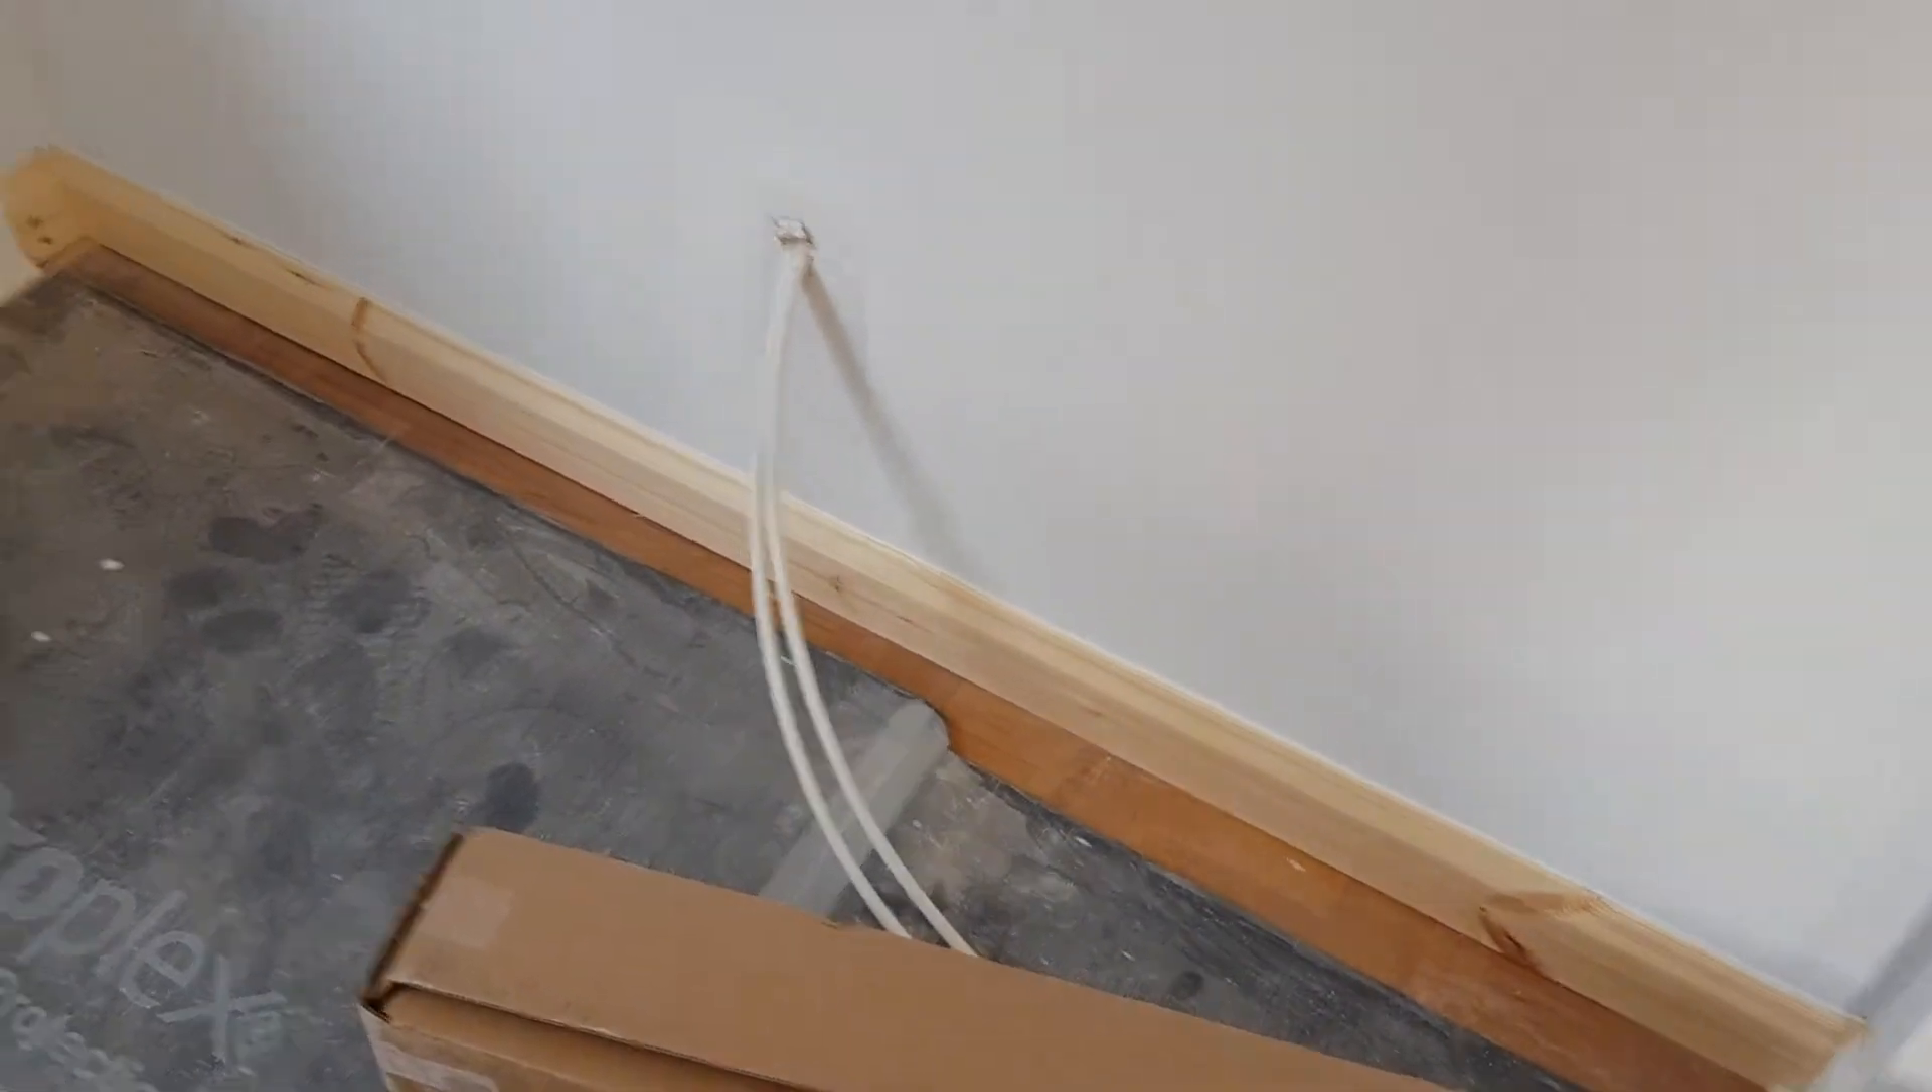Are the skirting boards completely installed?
Yes.